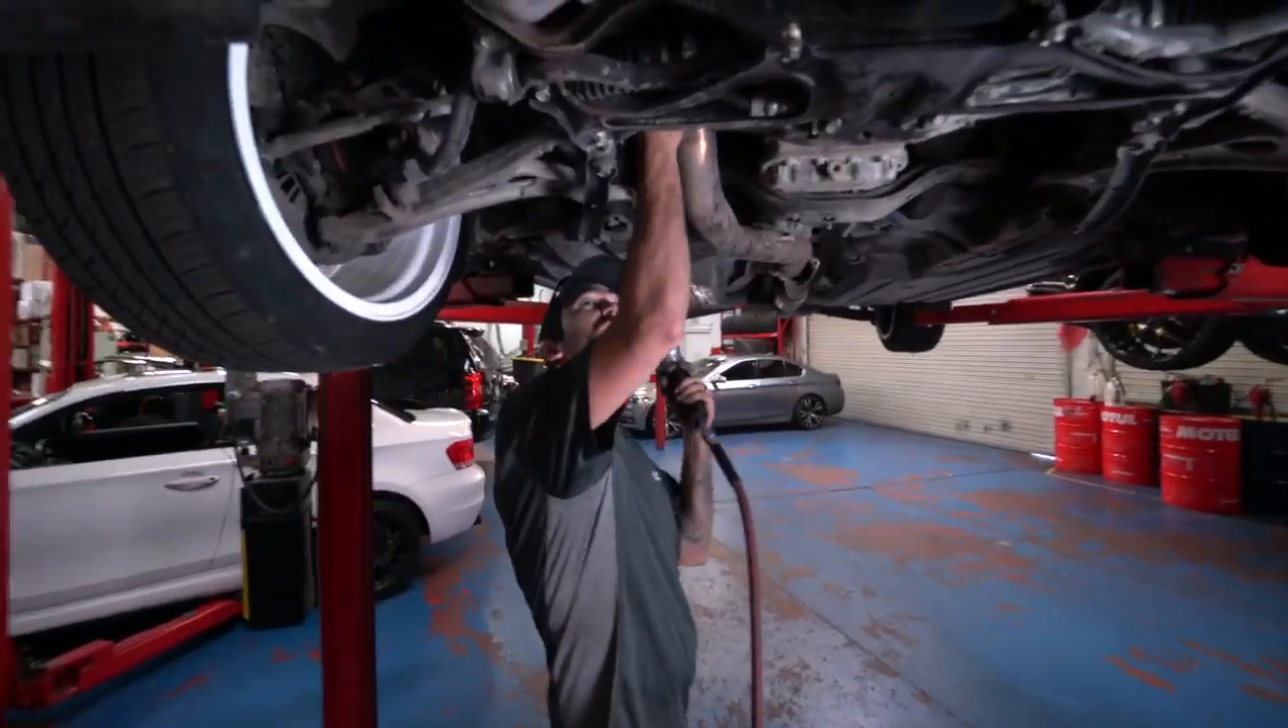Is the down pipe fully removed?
No.